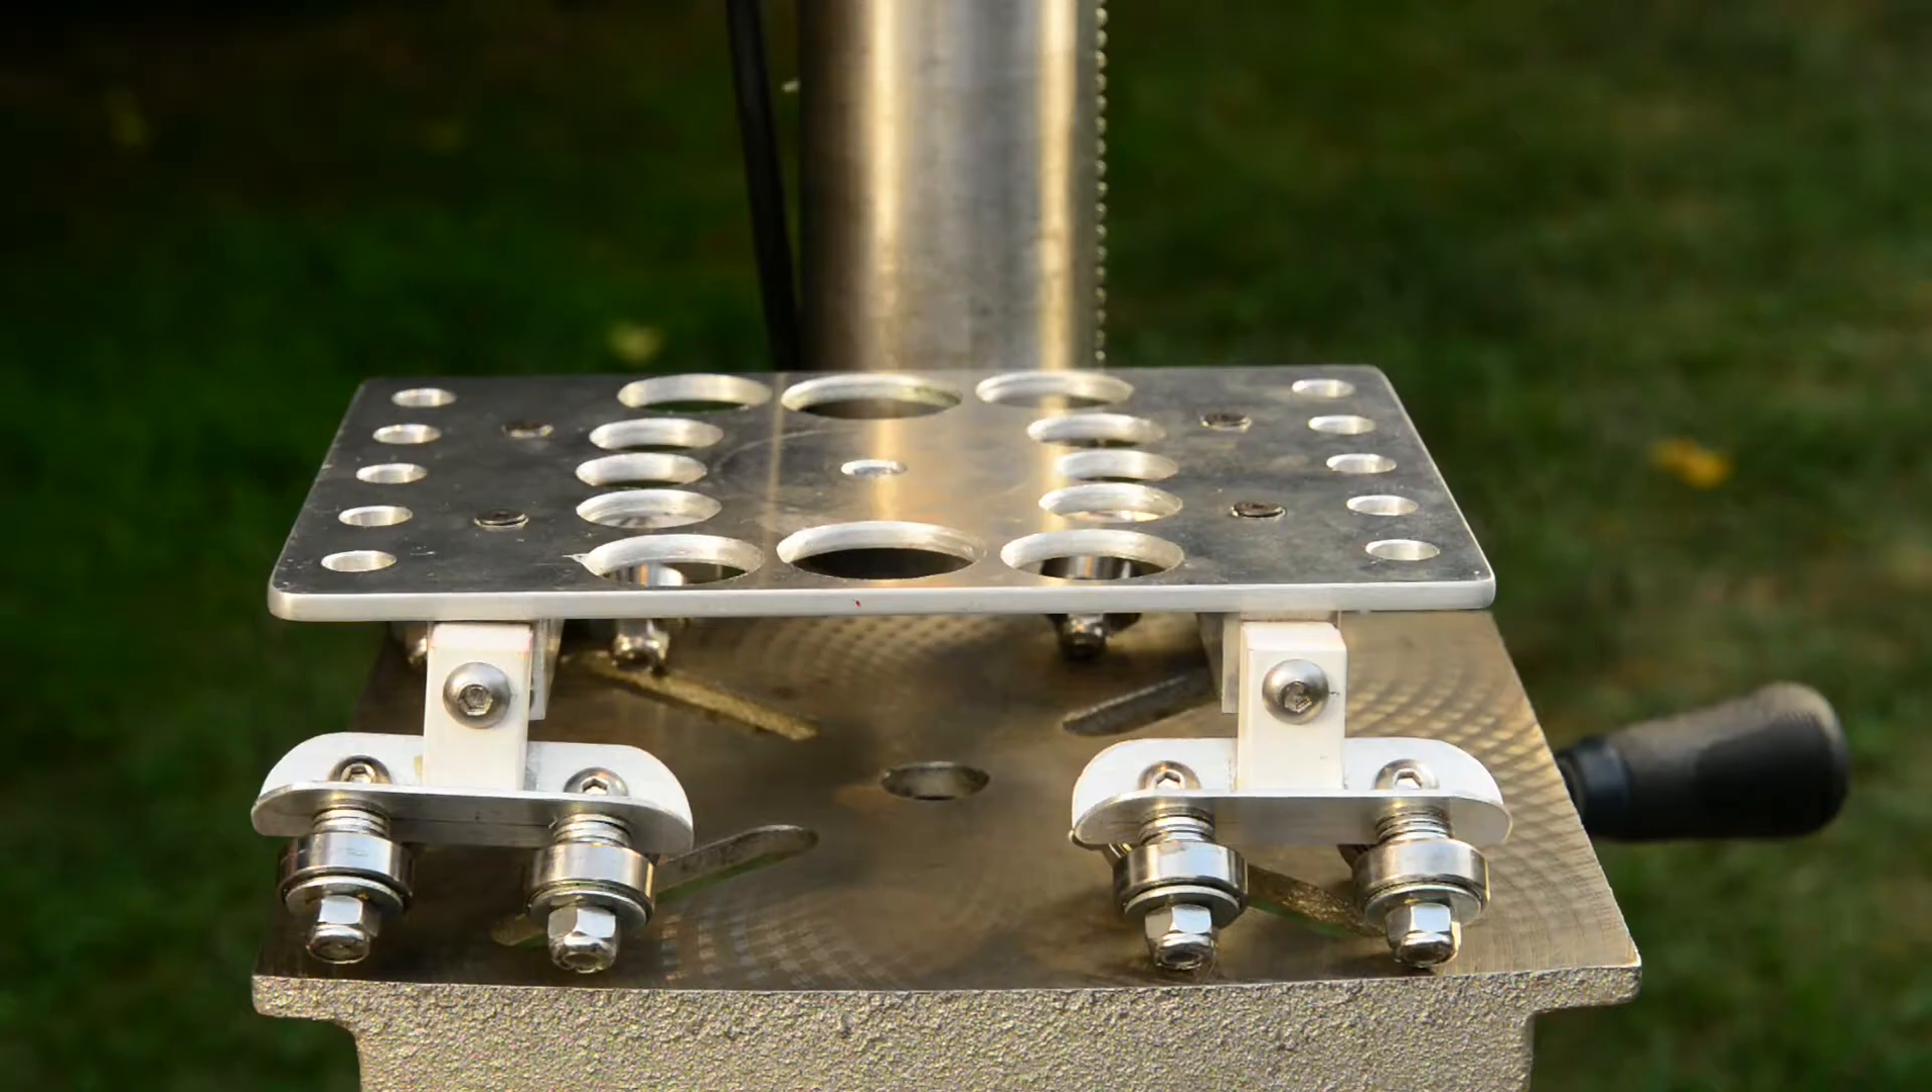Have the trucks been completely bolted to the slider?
Yes.